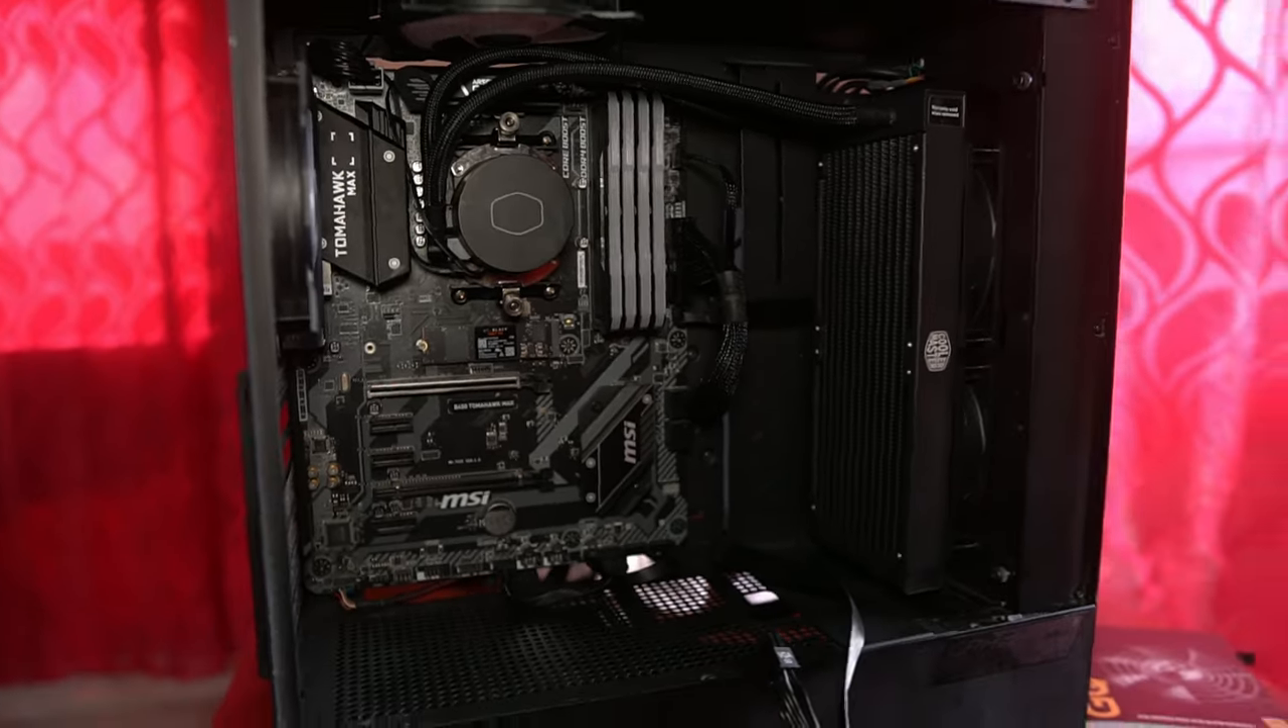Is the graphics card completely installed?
No.